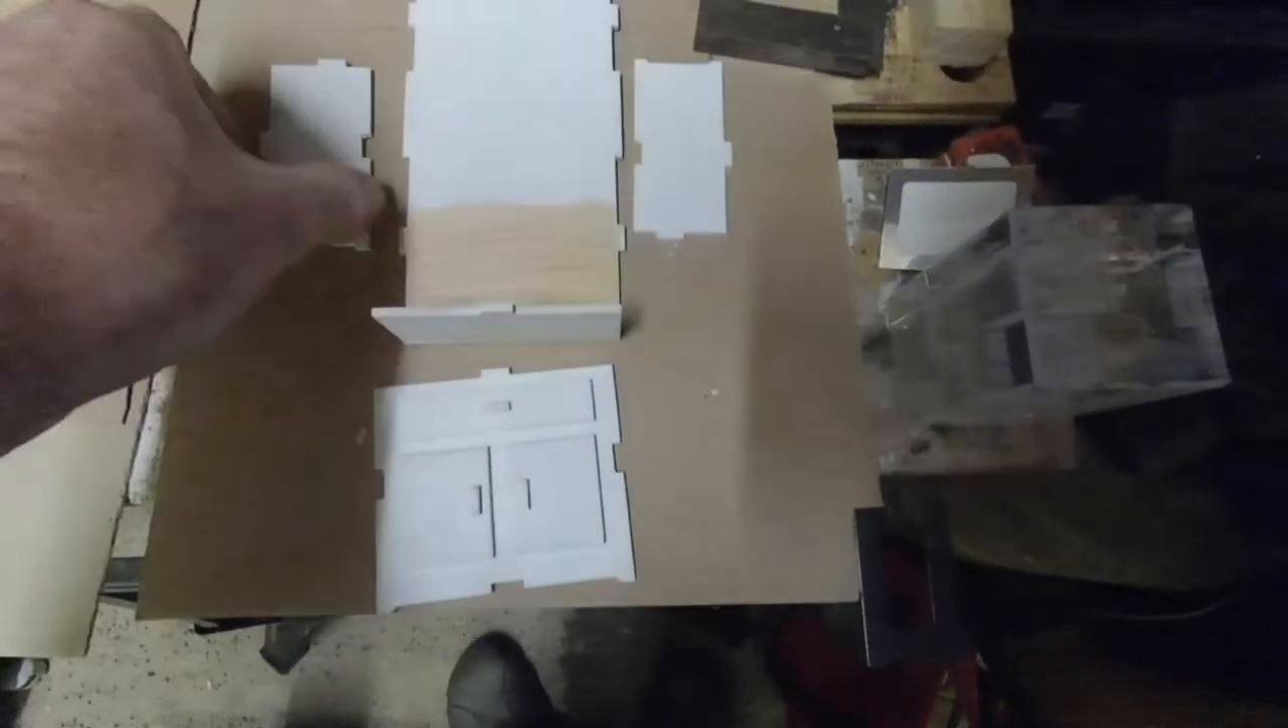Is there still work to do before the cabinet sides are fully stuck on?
Yes.